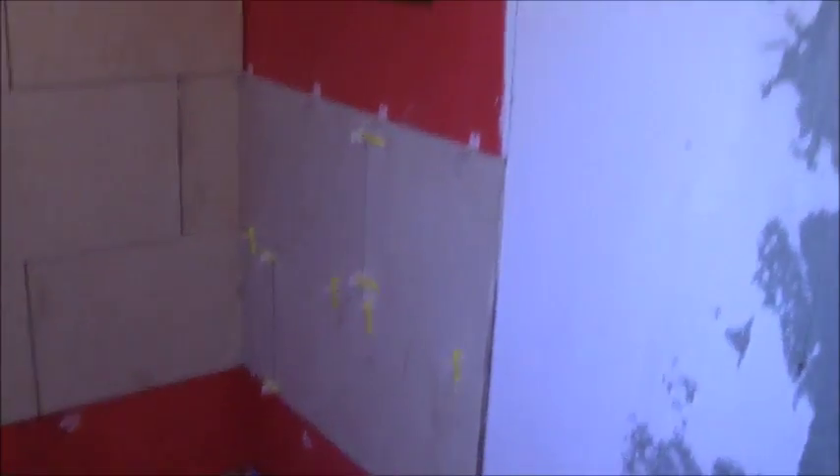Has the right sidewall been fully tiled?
No.